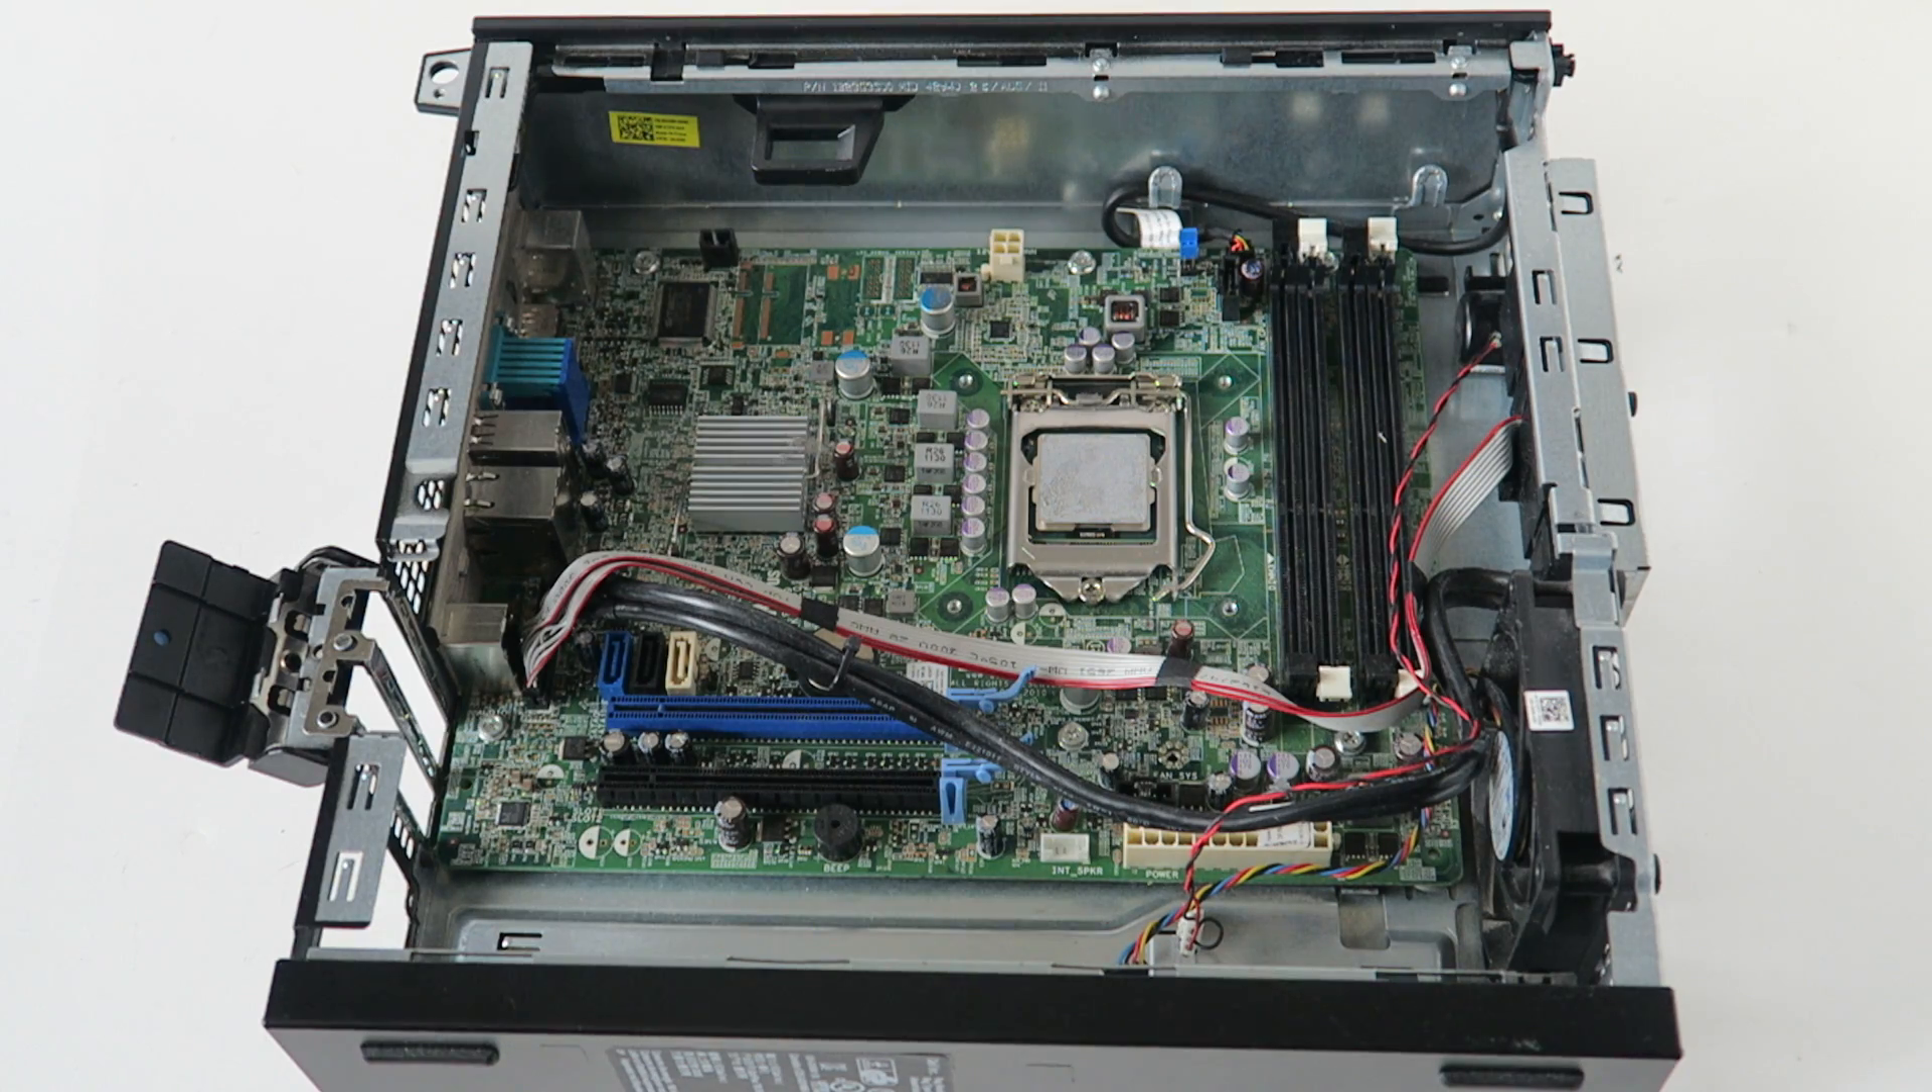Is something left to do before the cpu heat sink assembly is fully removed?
No.